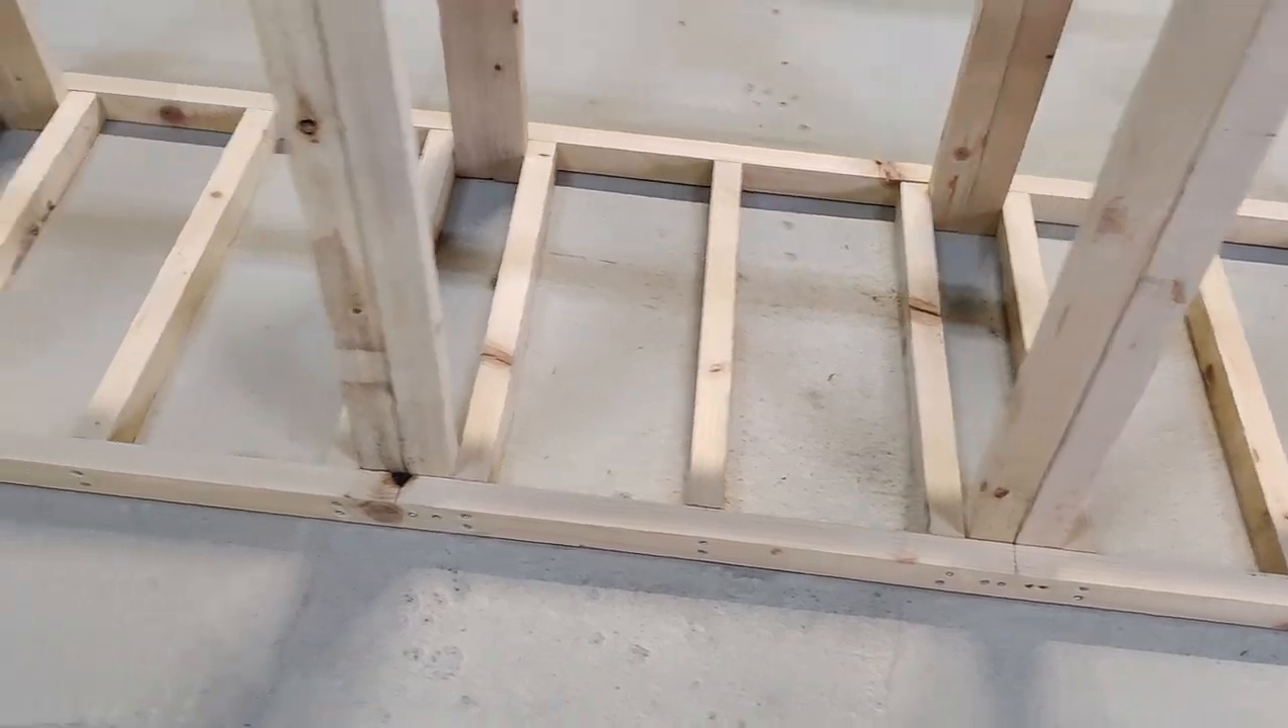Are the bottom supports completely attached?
Yes.